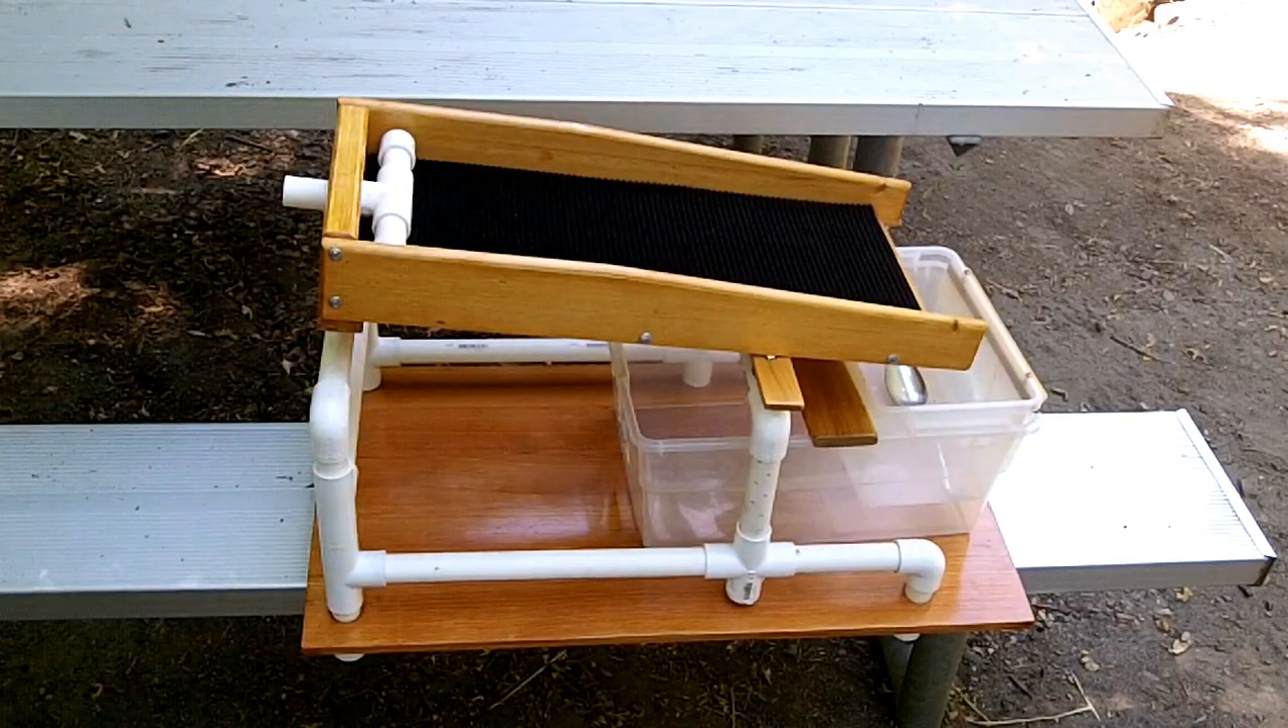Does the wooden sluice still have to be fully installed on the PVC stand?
No.